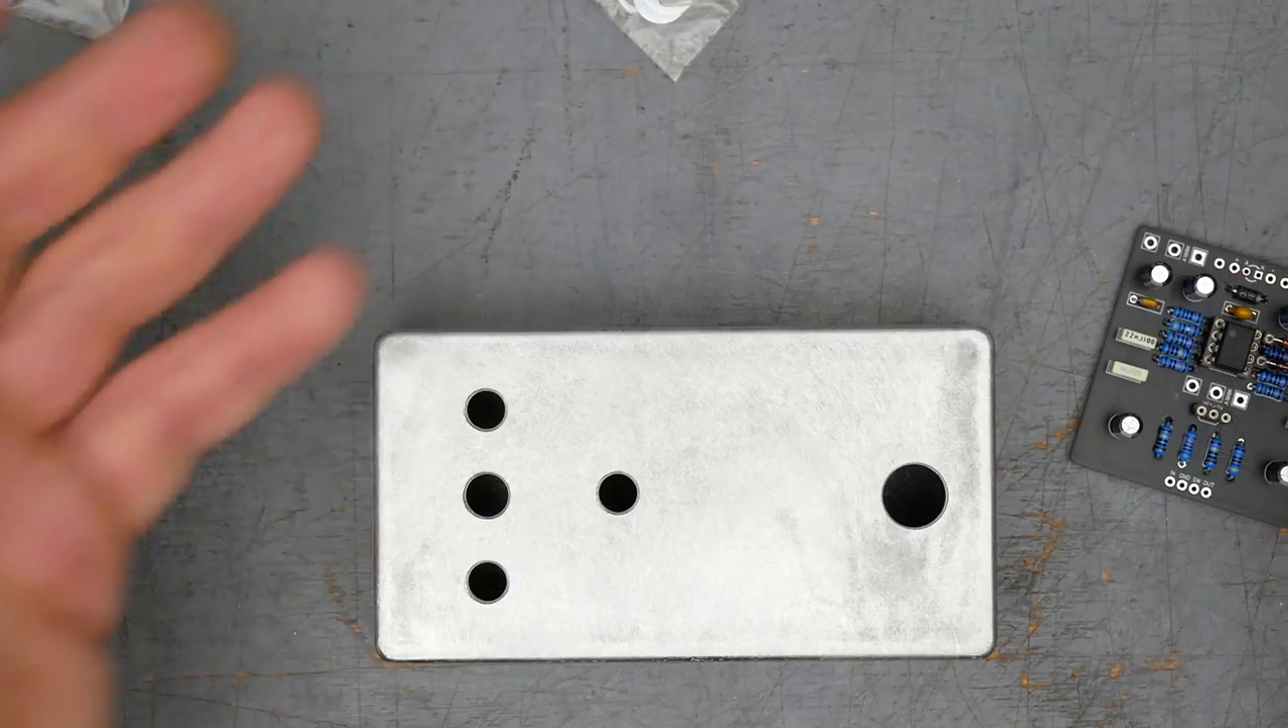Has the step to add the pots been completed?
No.